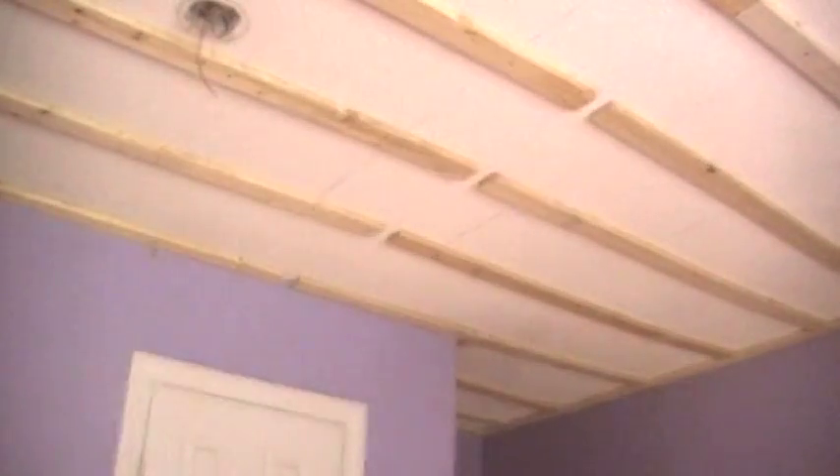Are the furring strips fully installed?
Yes.